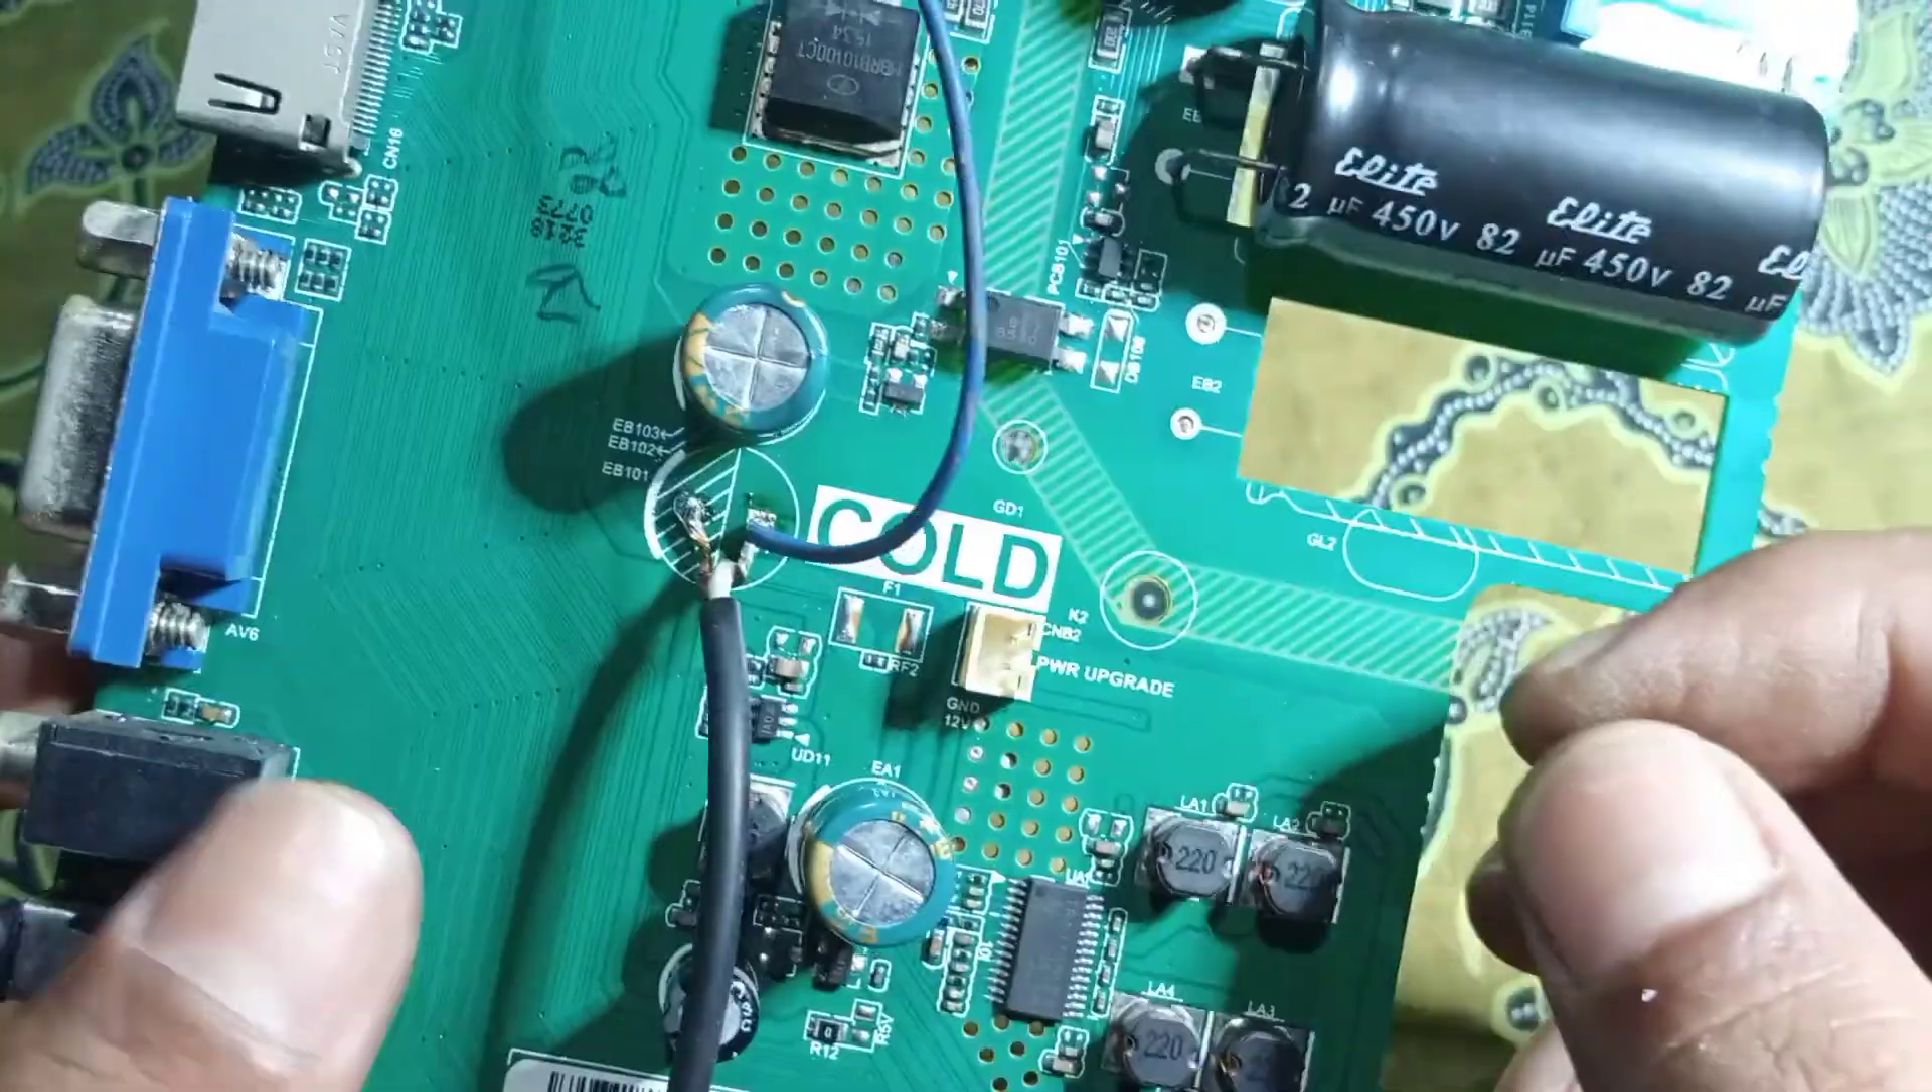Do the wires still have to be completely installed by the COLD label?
No.